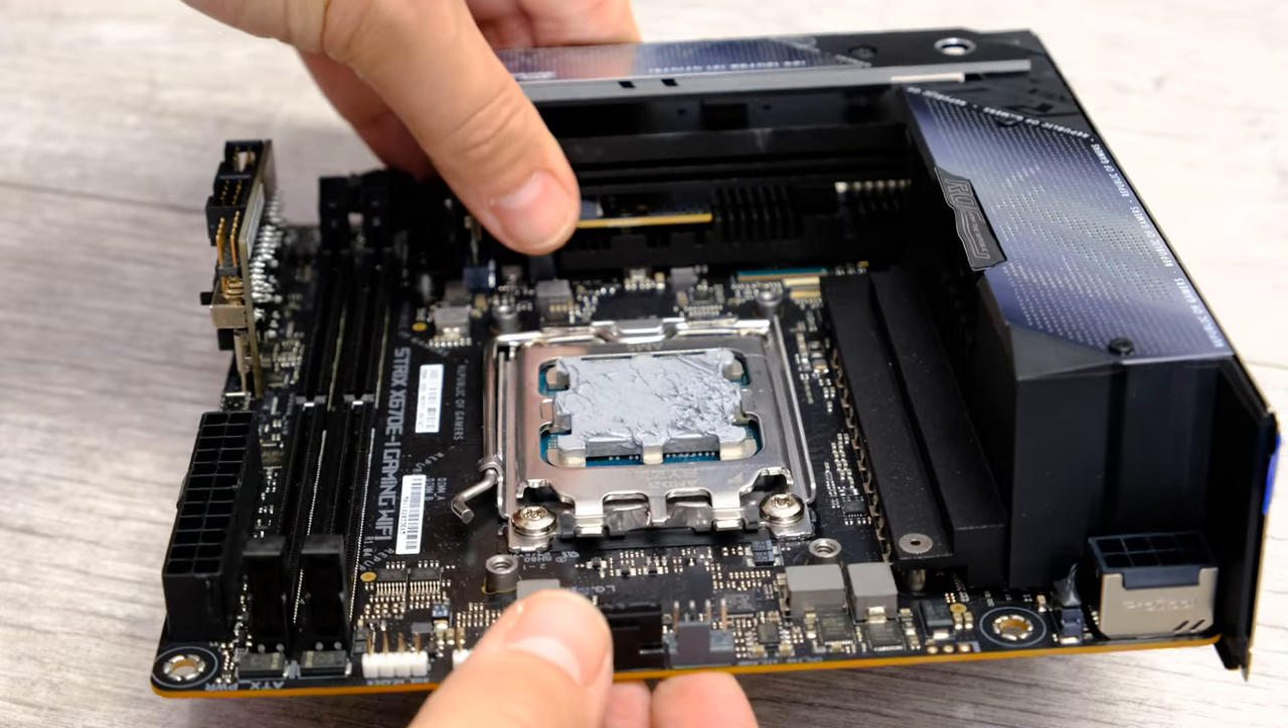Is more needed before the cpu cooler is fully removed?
No.